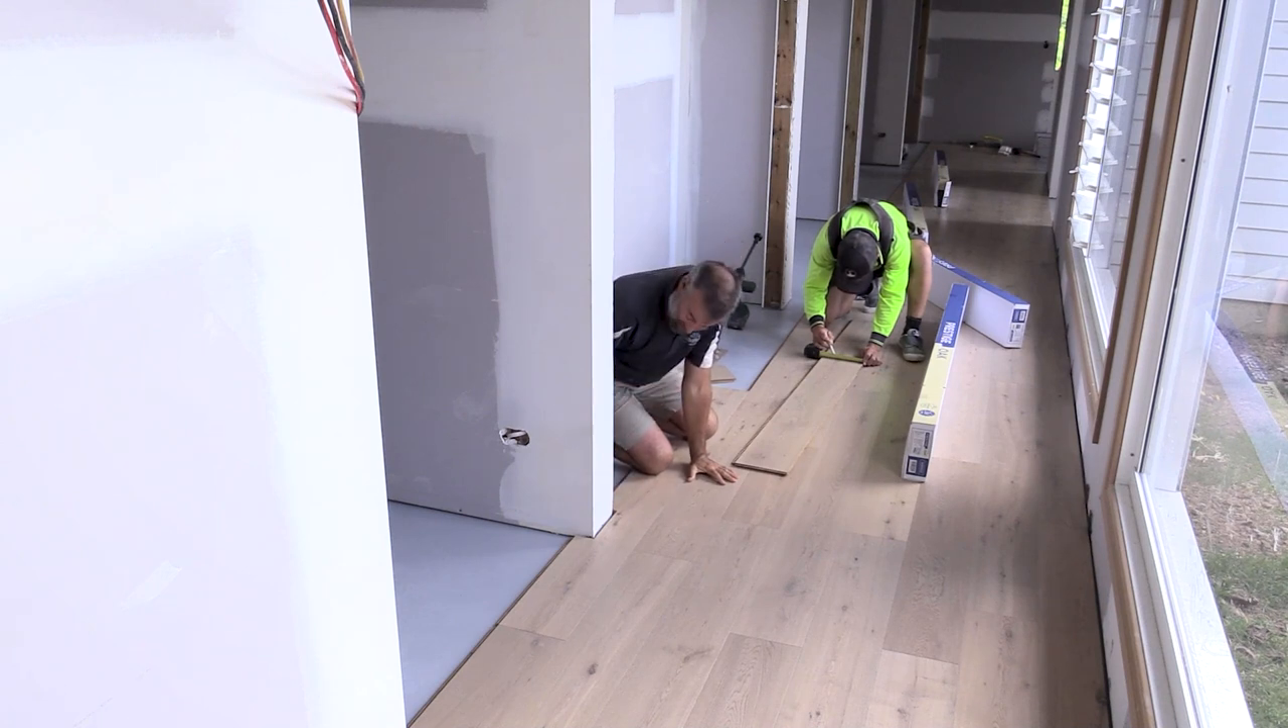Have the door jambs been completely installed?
No.